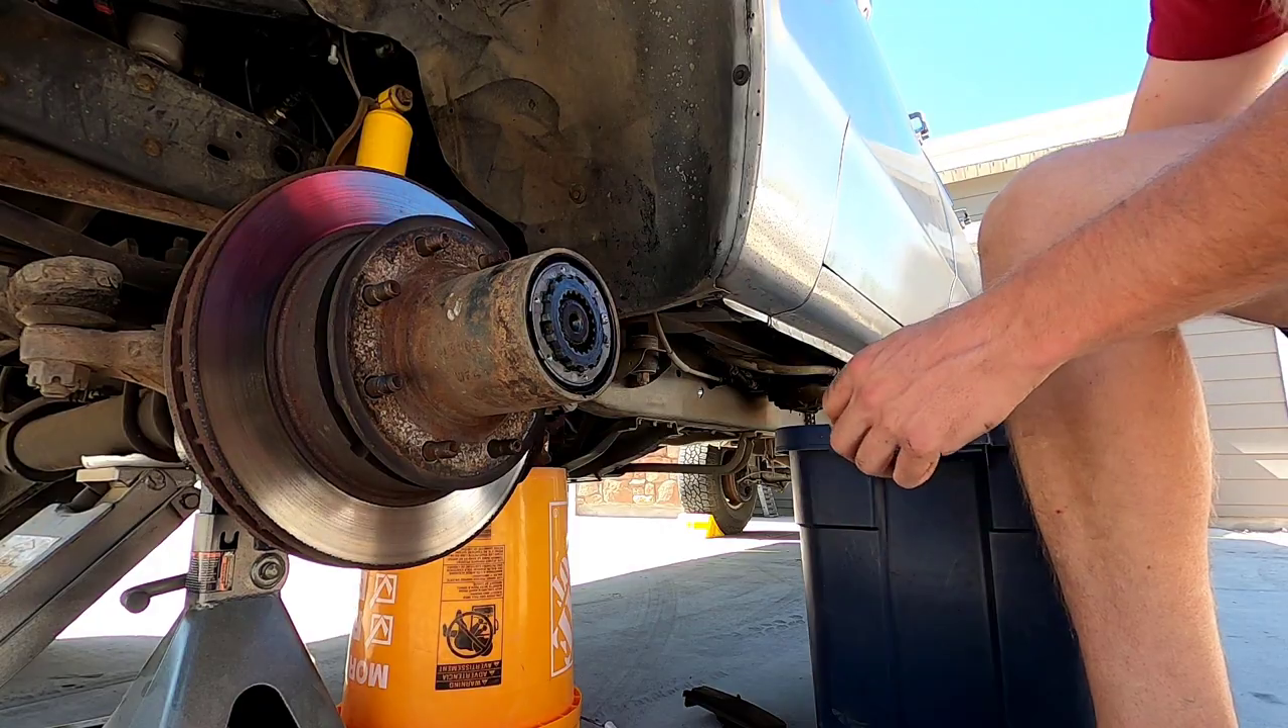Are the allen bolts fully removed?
Yes.